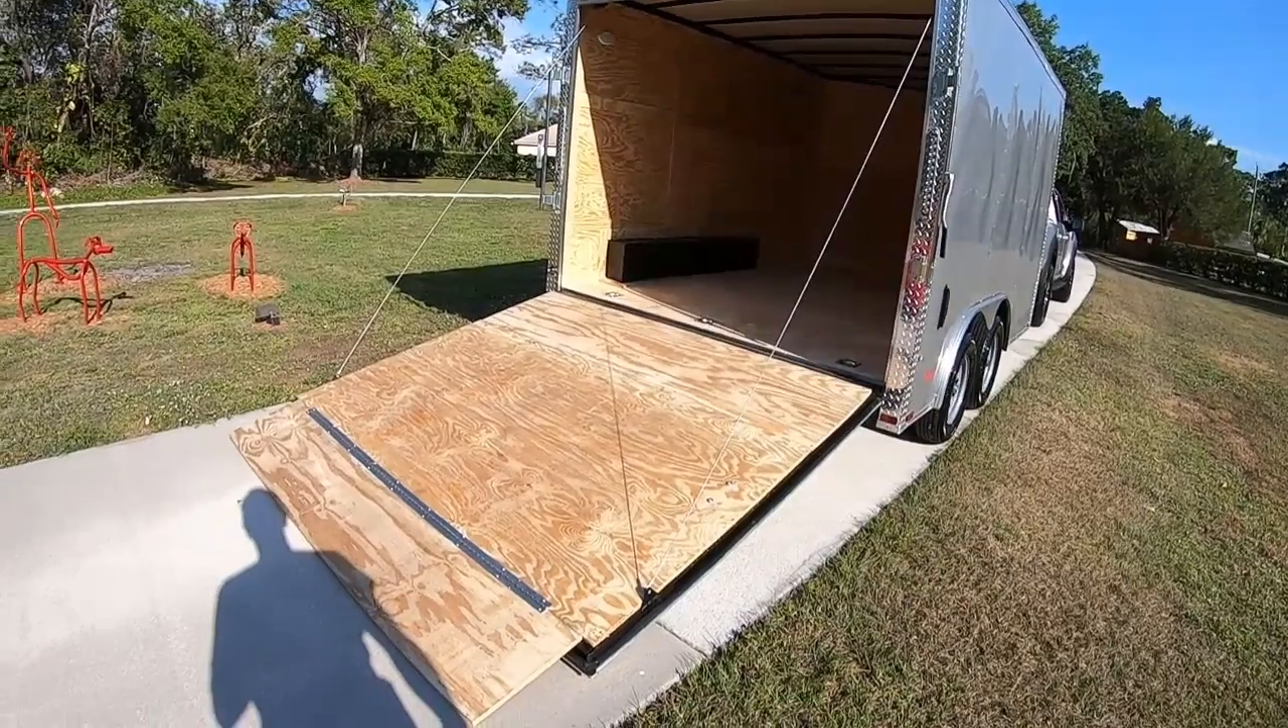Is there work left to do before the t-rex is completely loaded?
Yes.